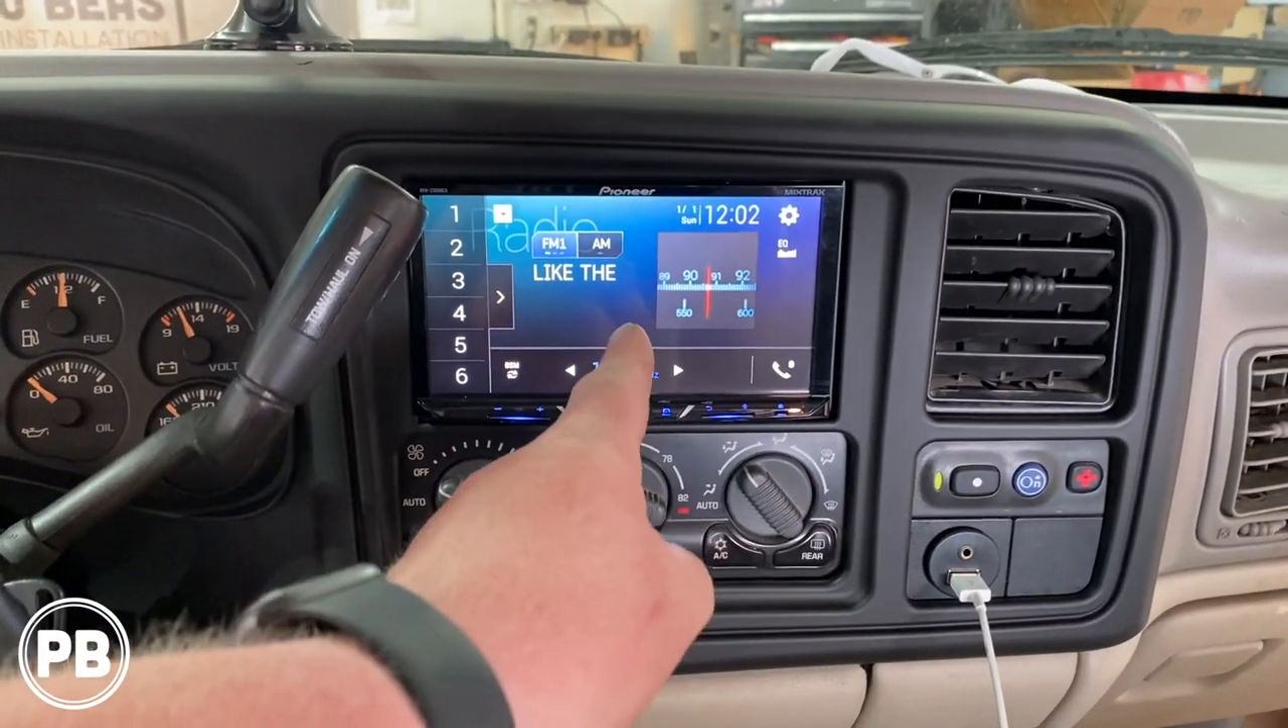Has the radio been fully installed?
Yes.